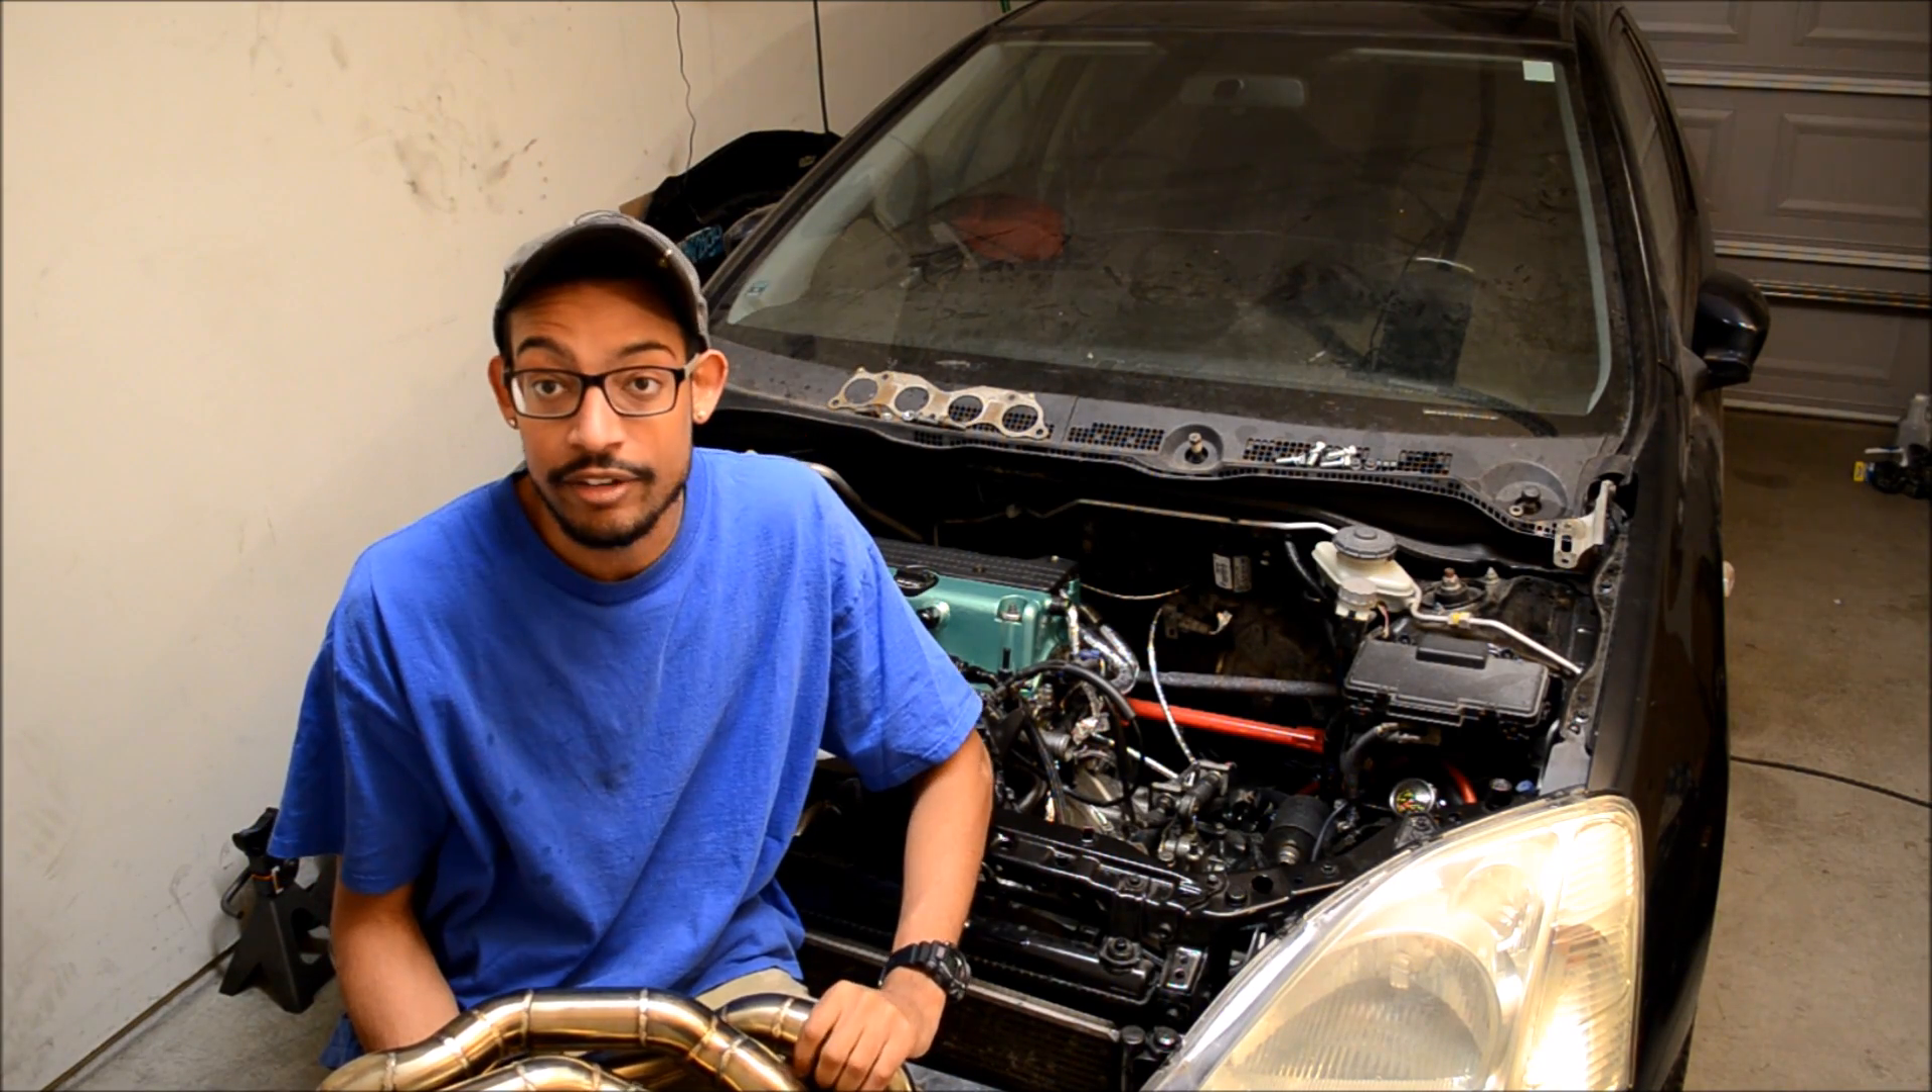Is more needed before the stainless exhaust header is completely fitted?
Yes.